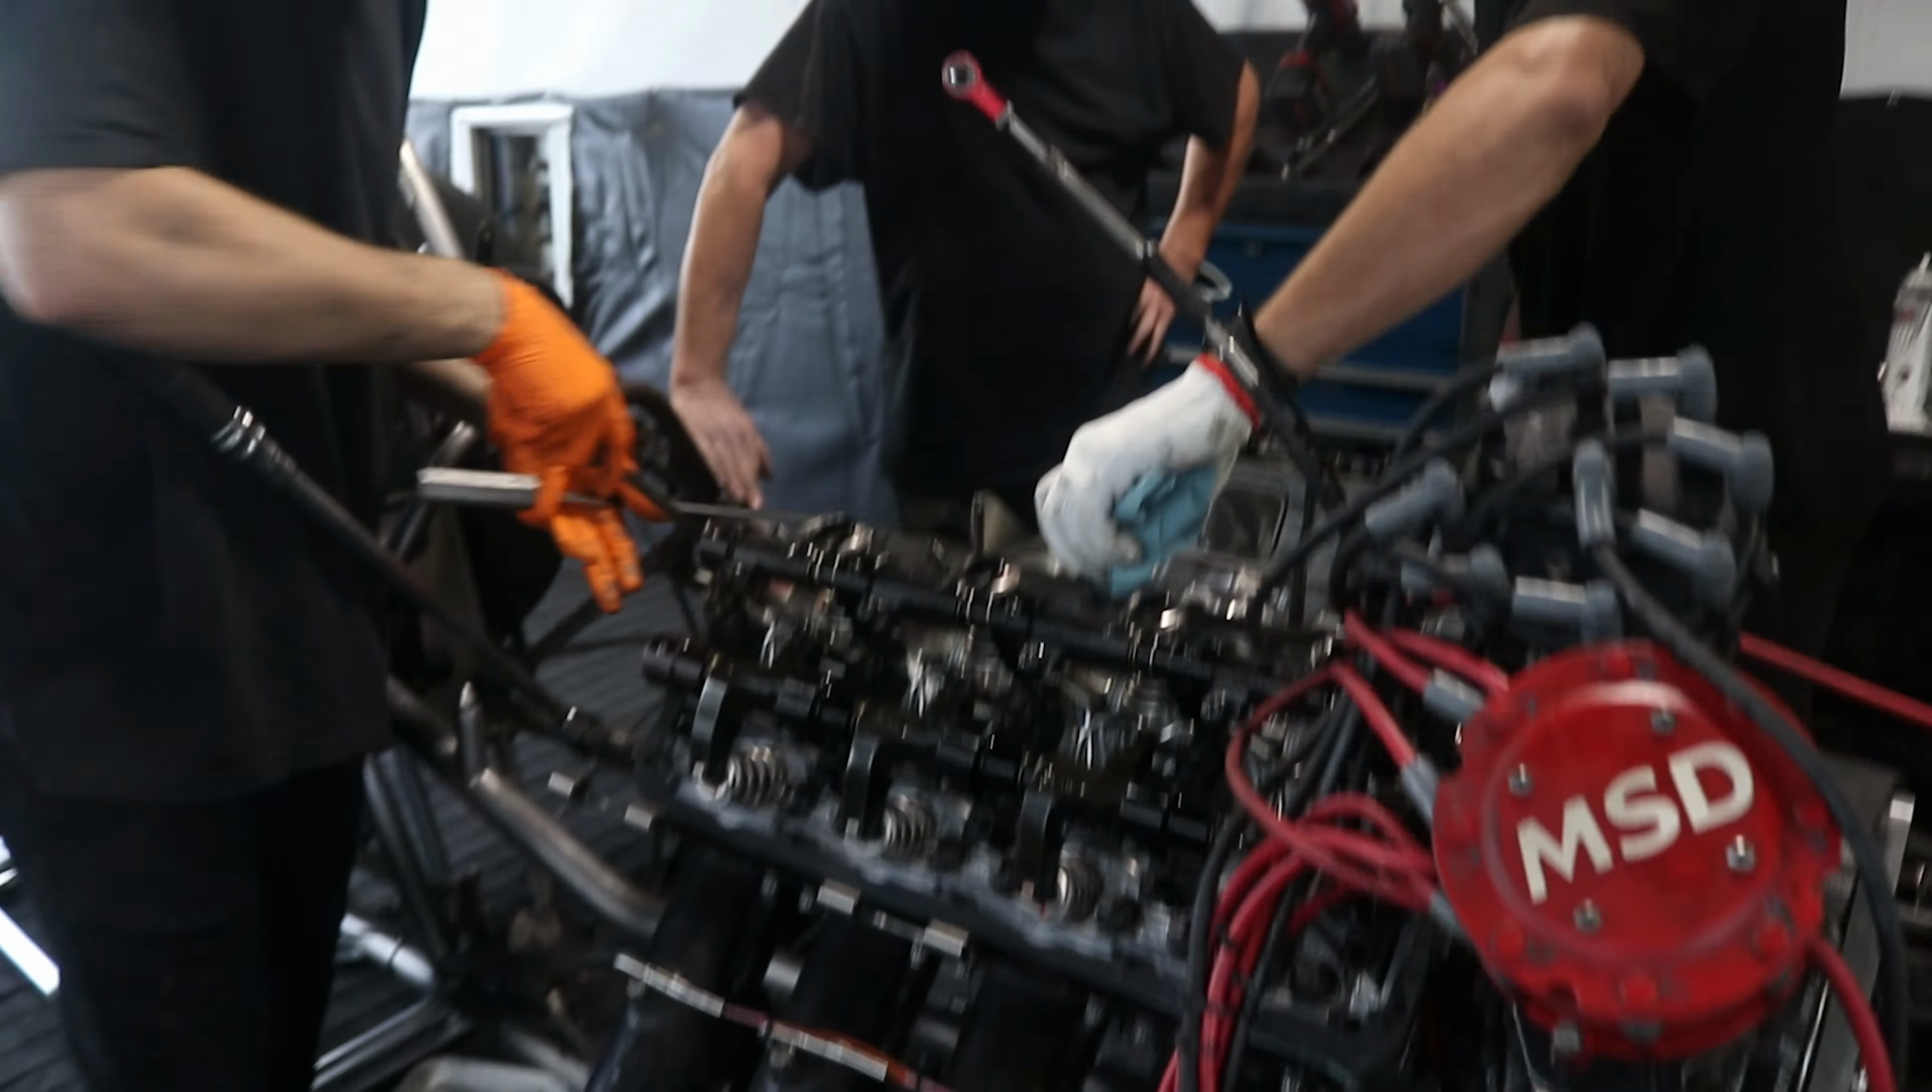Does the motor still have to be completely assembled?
Yes.